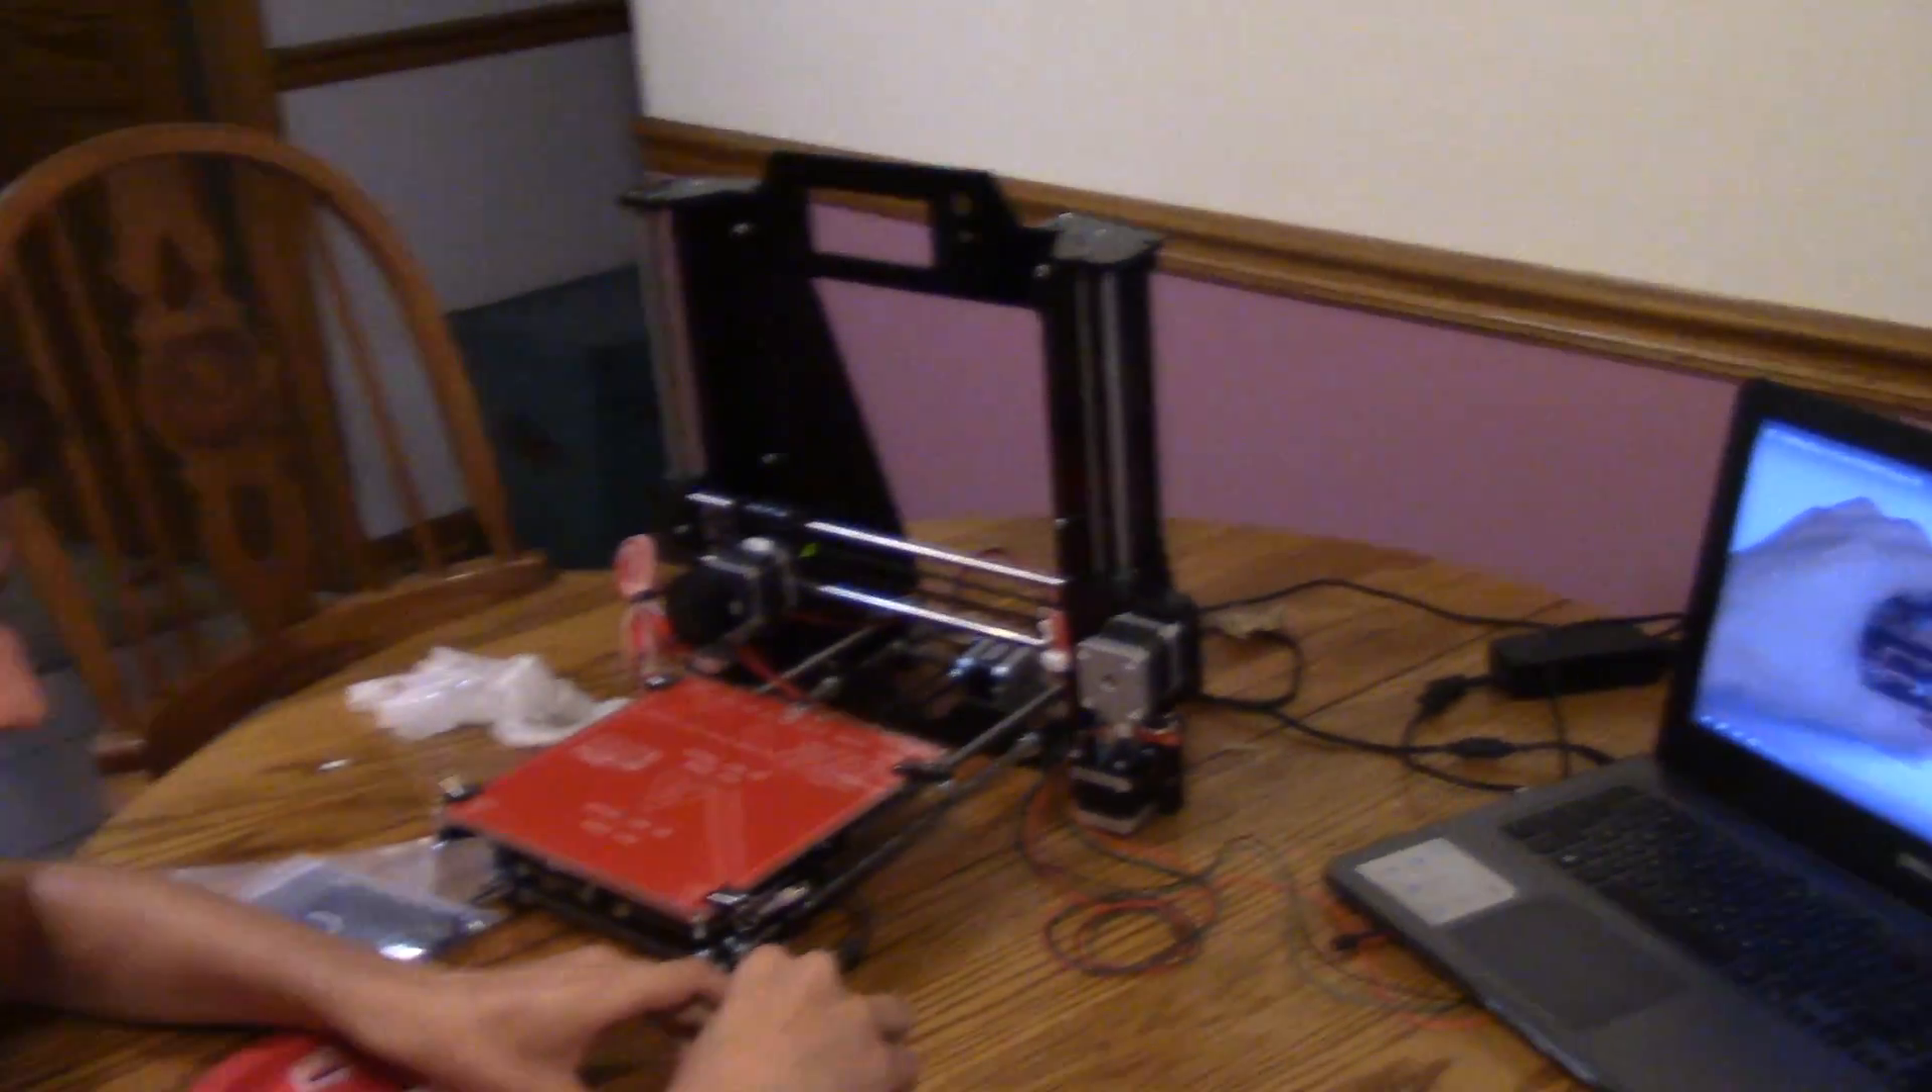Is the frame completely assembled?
Yes.